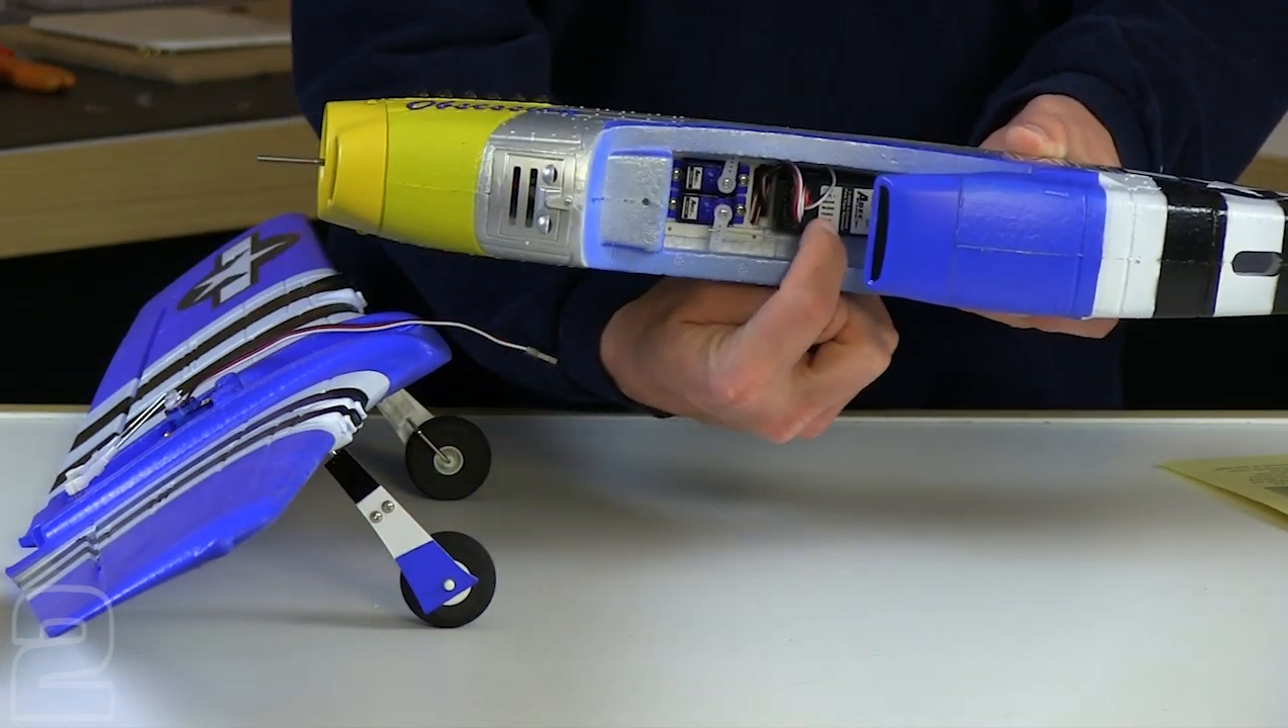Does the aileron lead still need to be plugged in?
Yes.